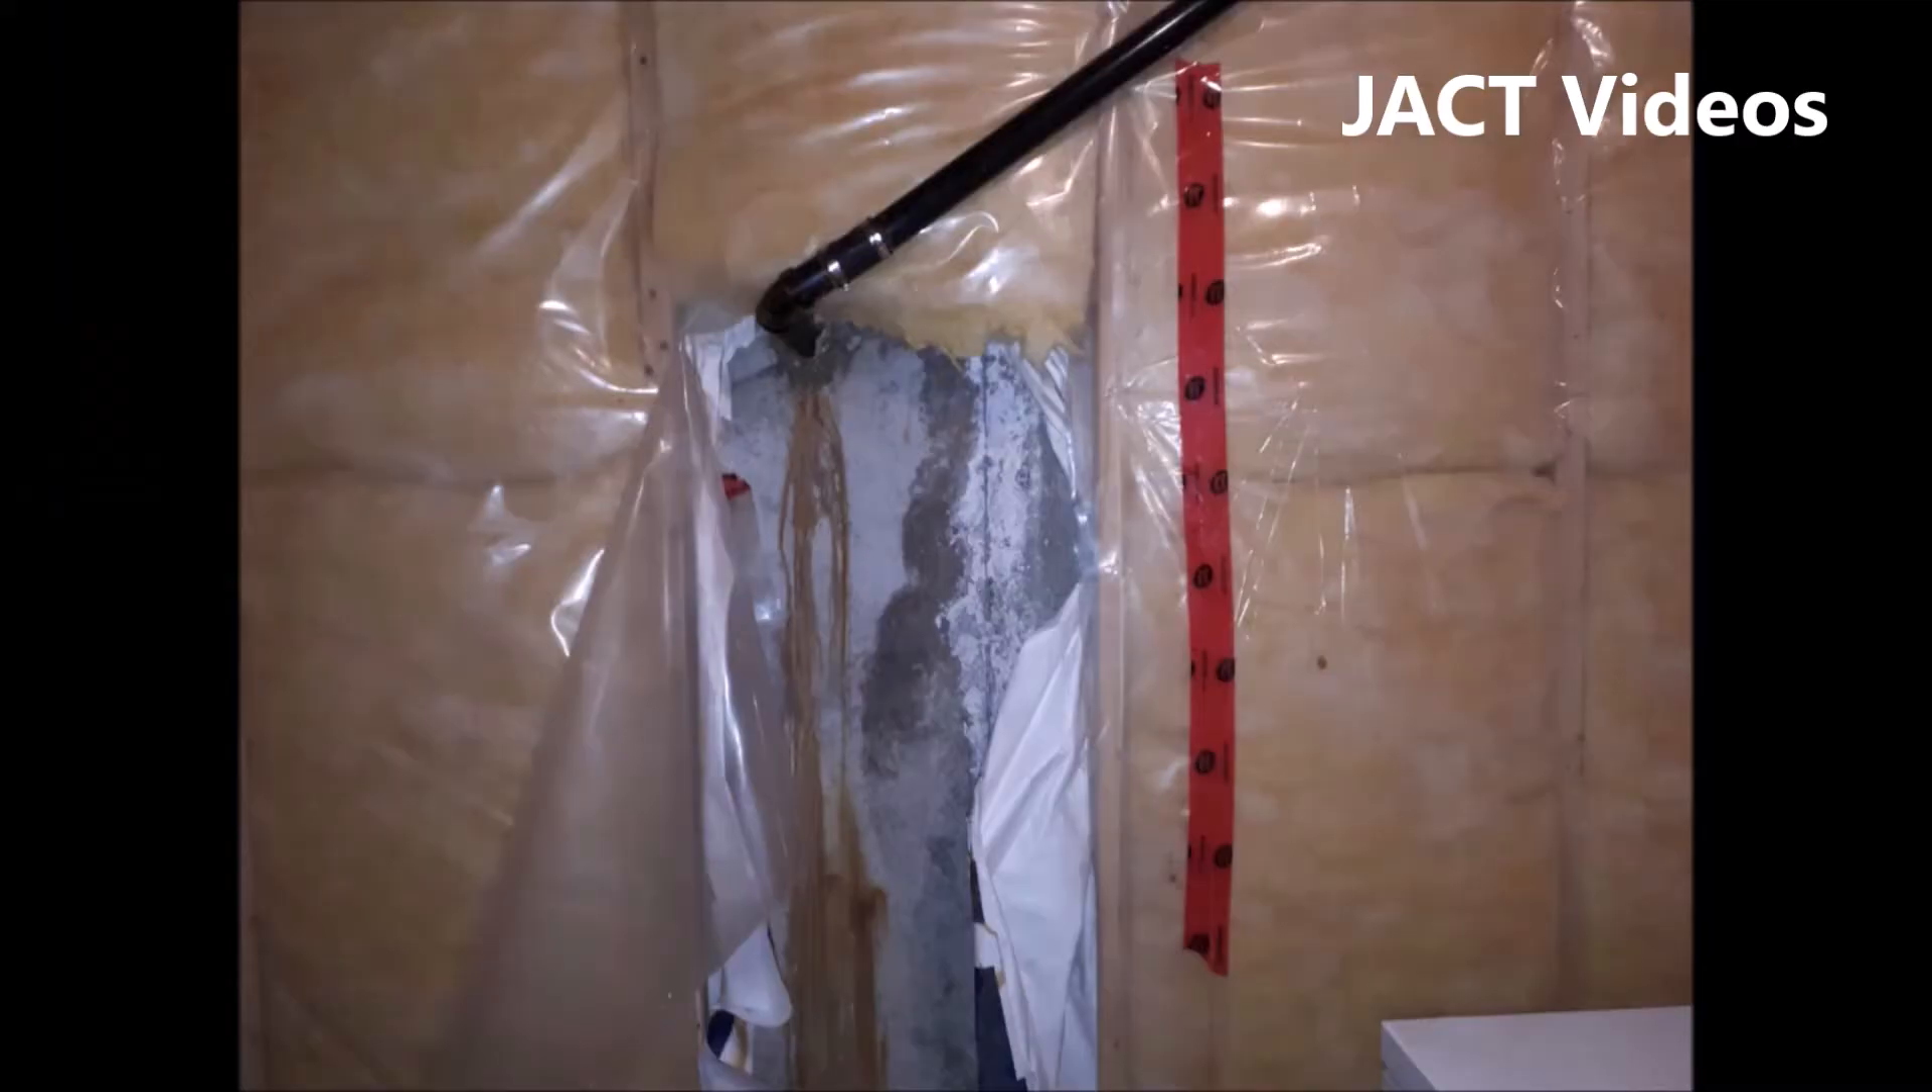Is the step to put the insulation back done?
No.